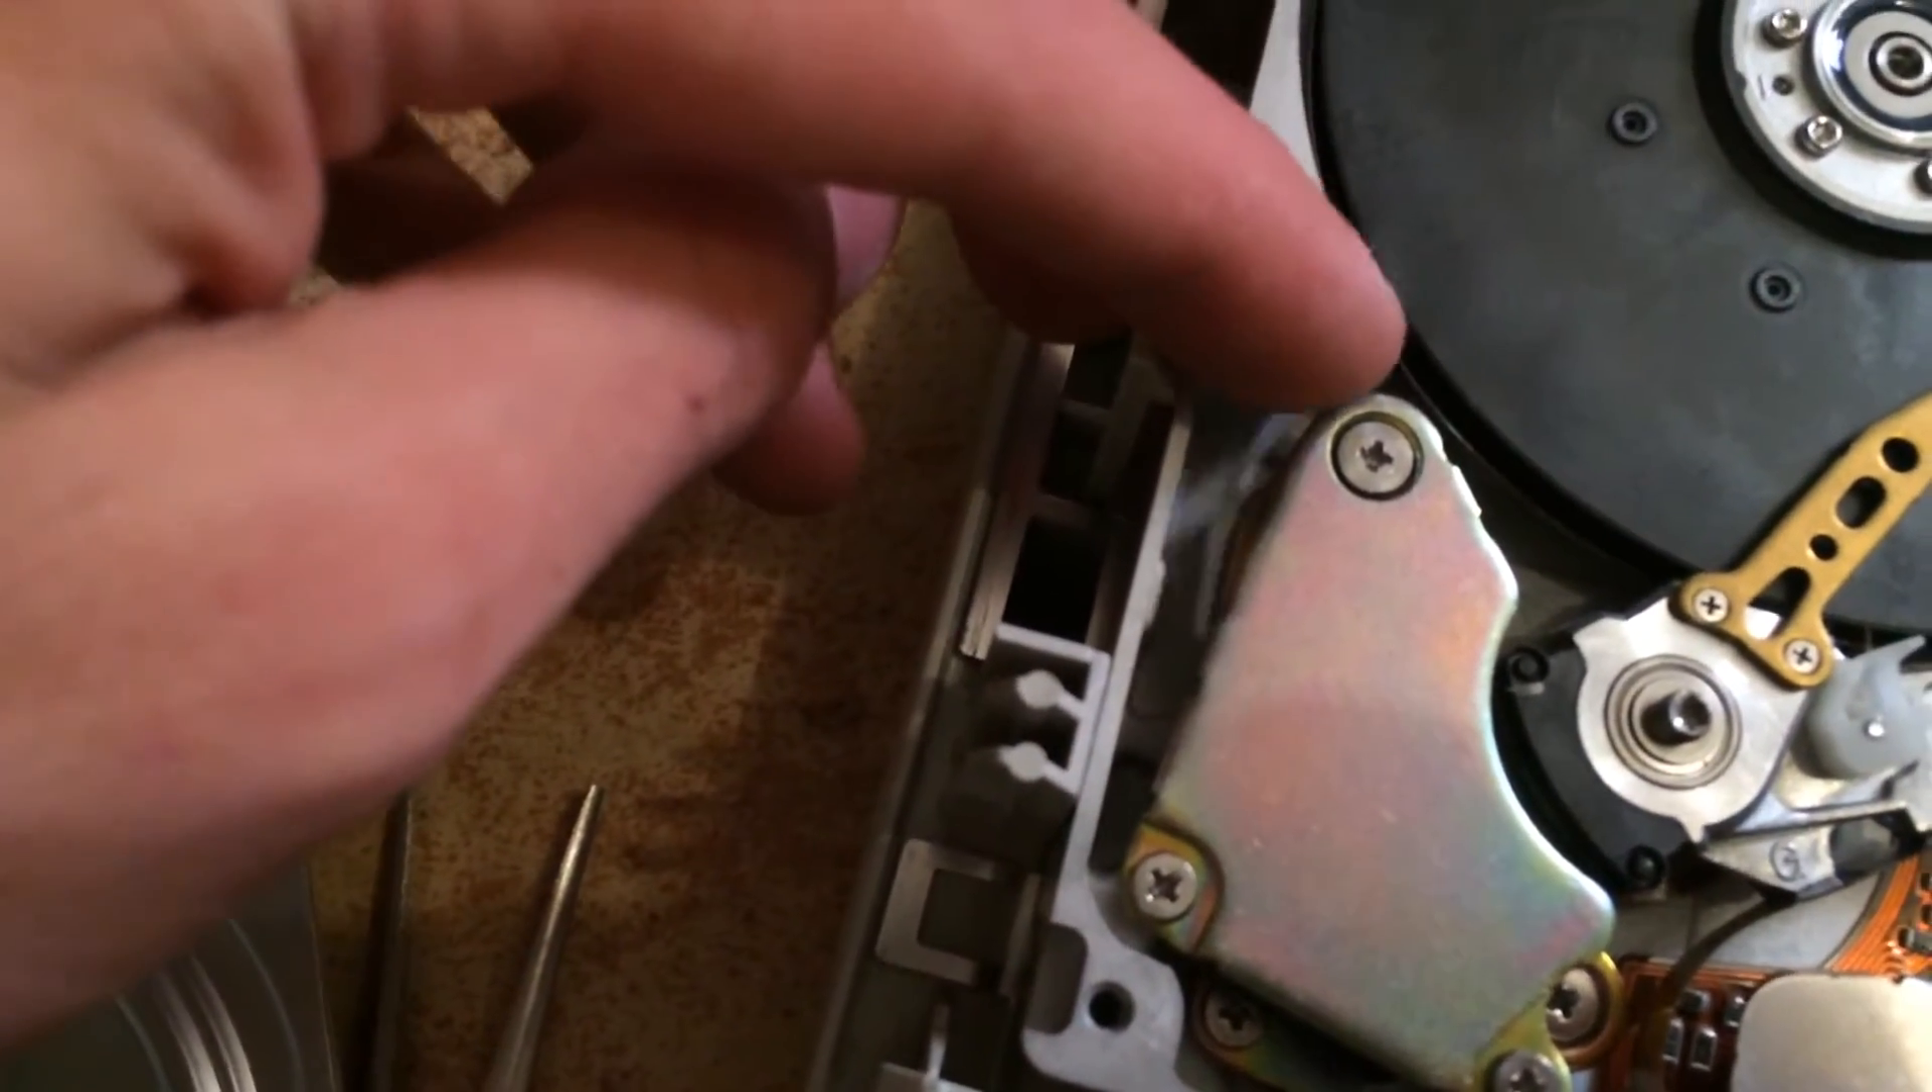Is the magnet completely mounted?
Yes.